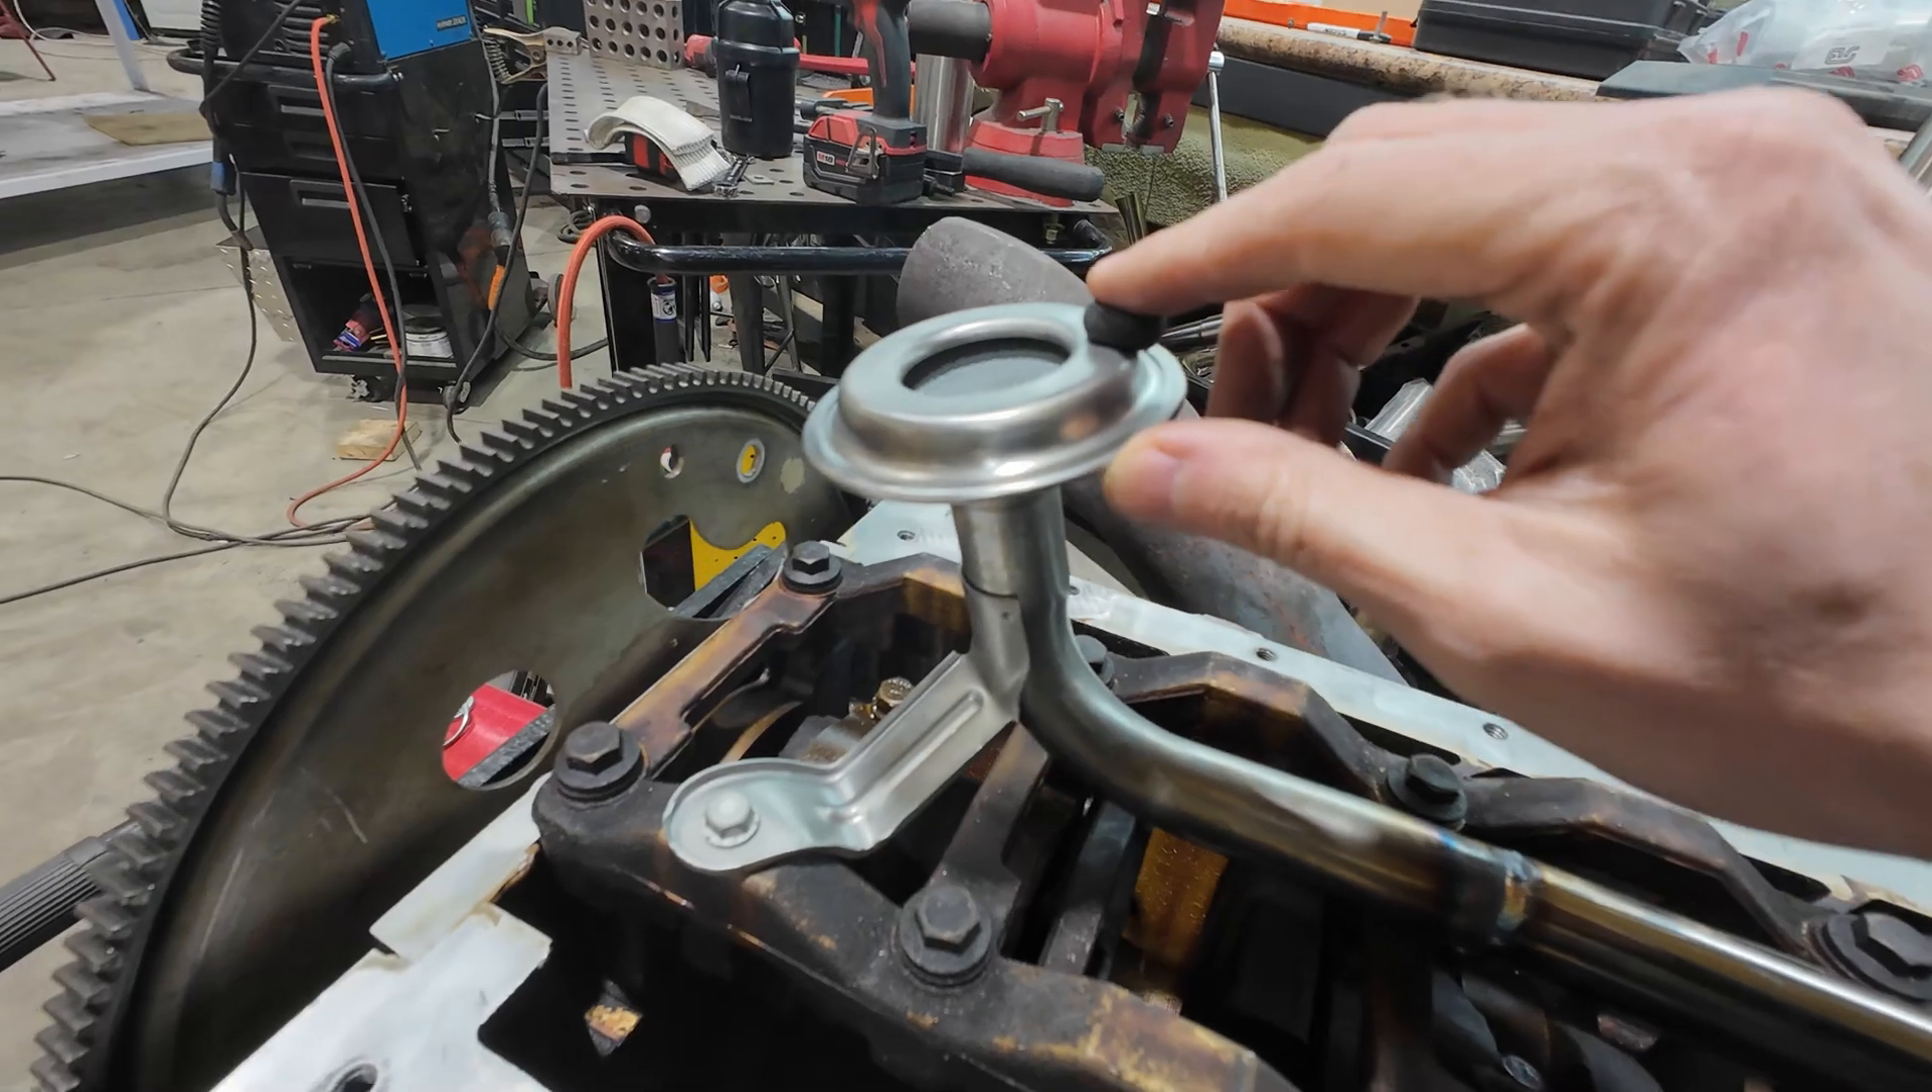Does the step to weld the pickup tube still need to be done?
No.